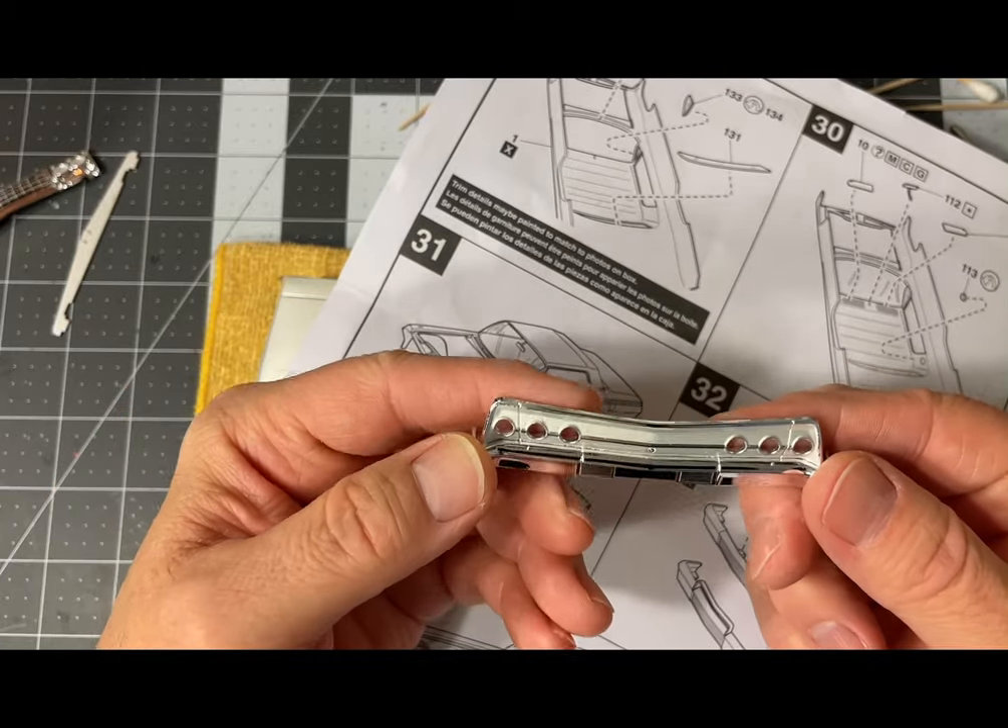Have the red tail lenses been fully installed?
No.